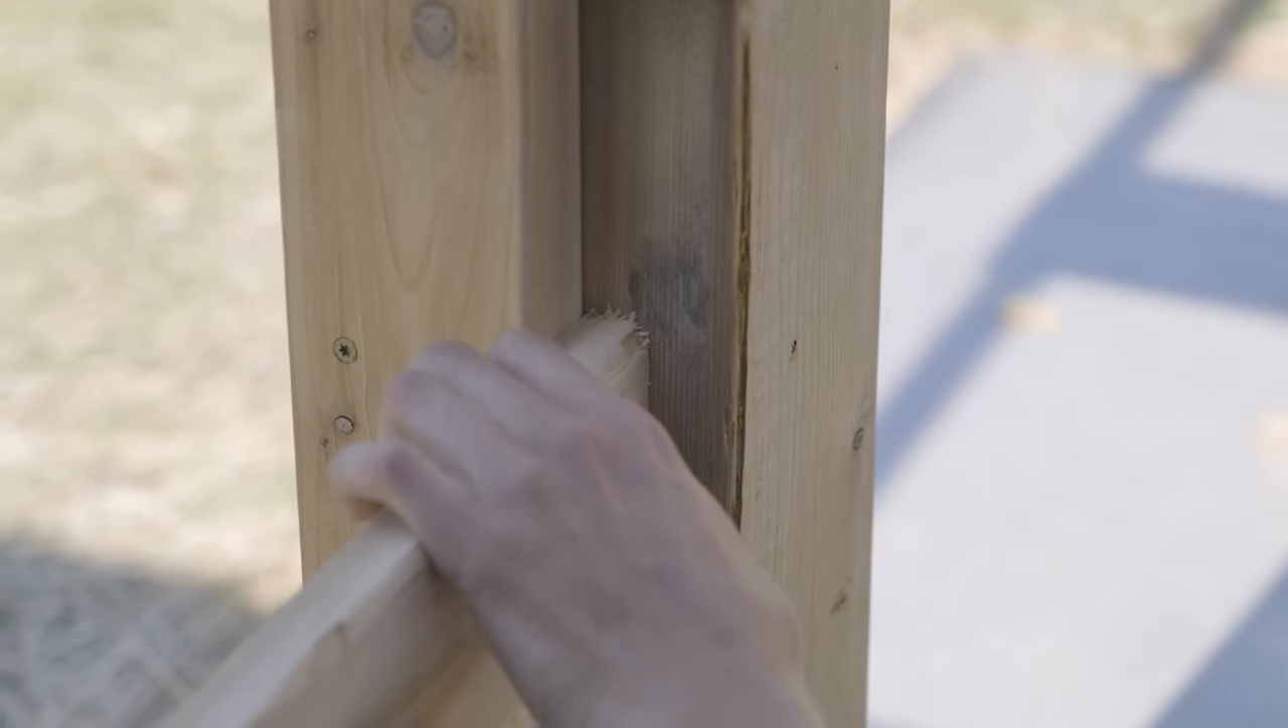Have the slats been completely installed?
No.